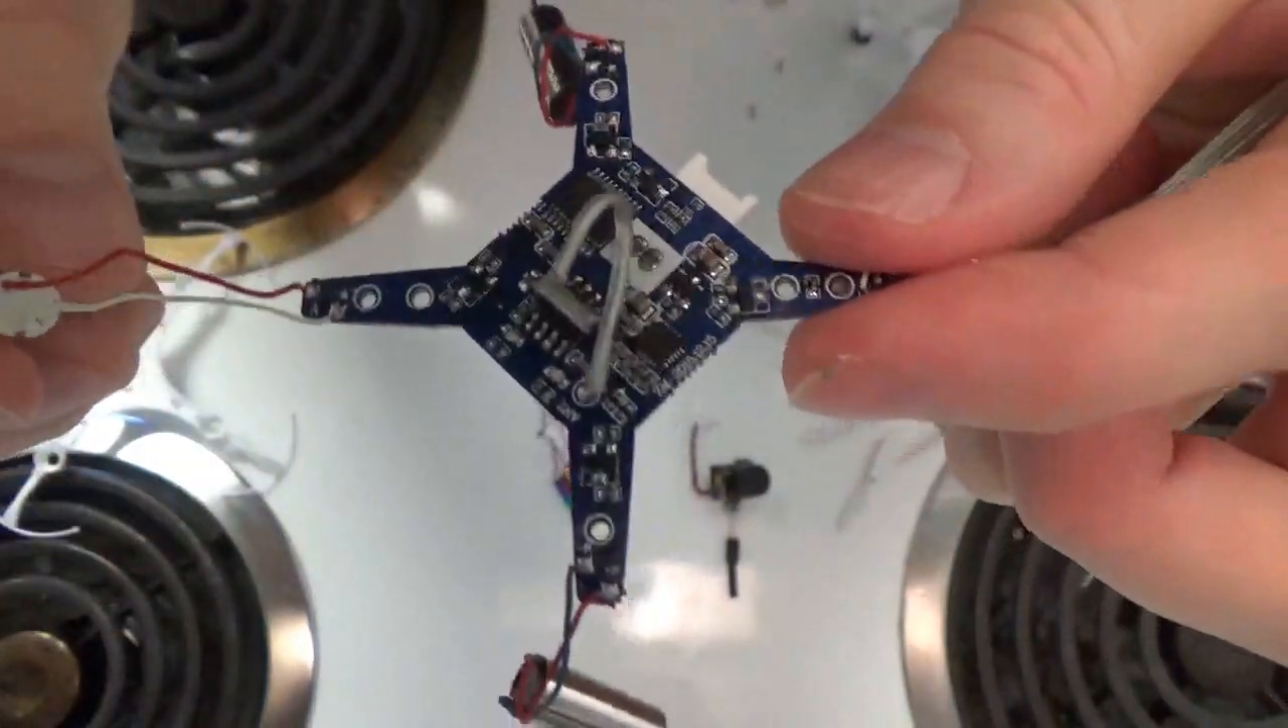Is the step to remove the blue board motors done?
No.